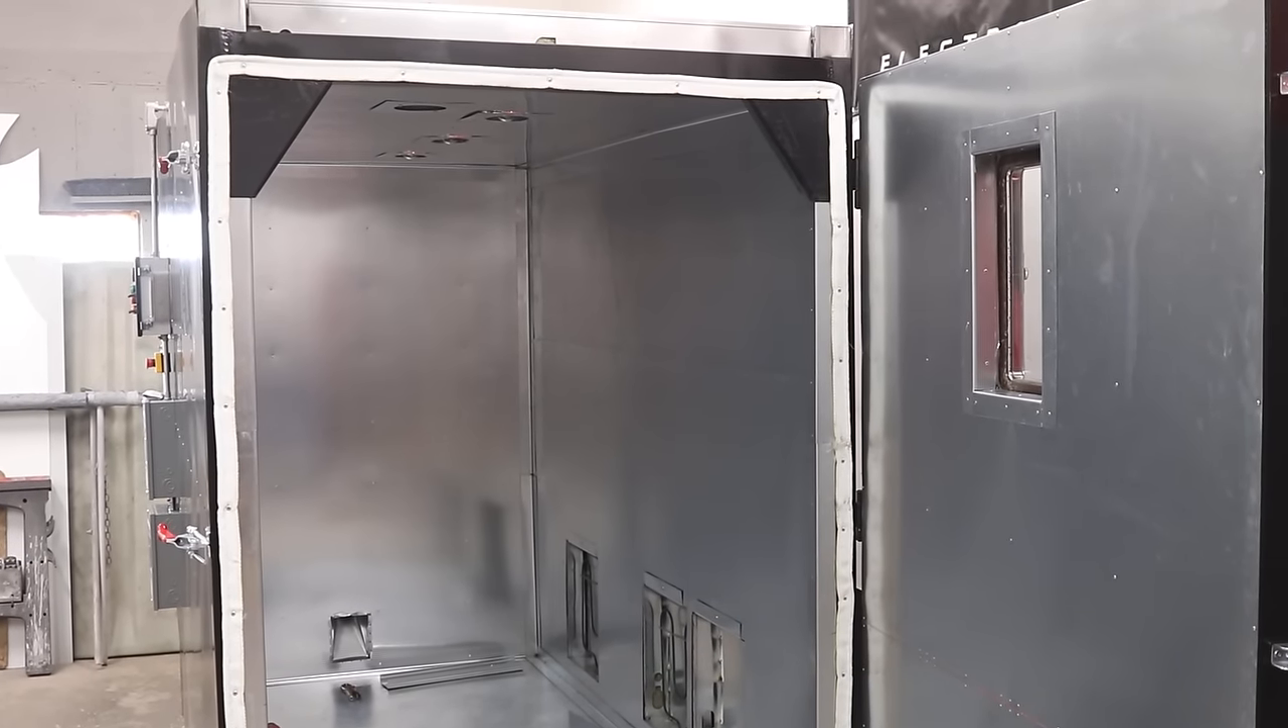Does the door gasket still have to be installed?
No.